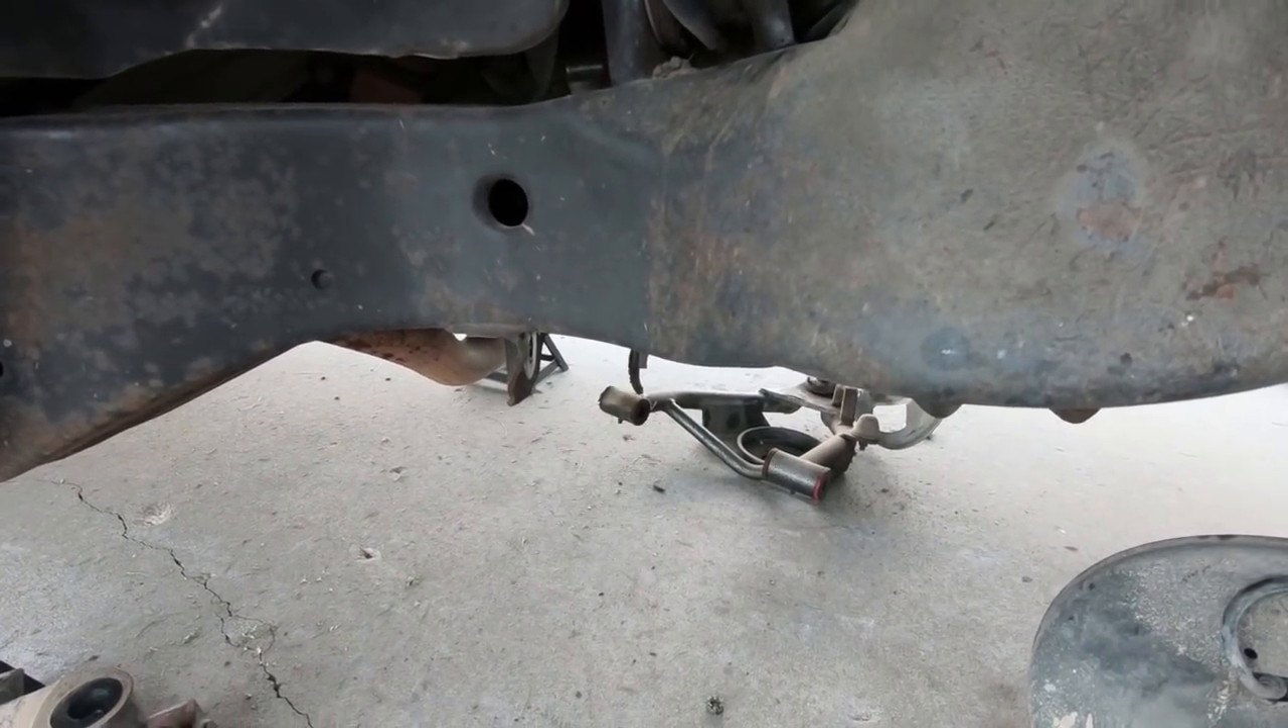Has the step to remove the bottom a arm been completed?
Yes.